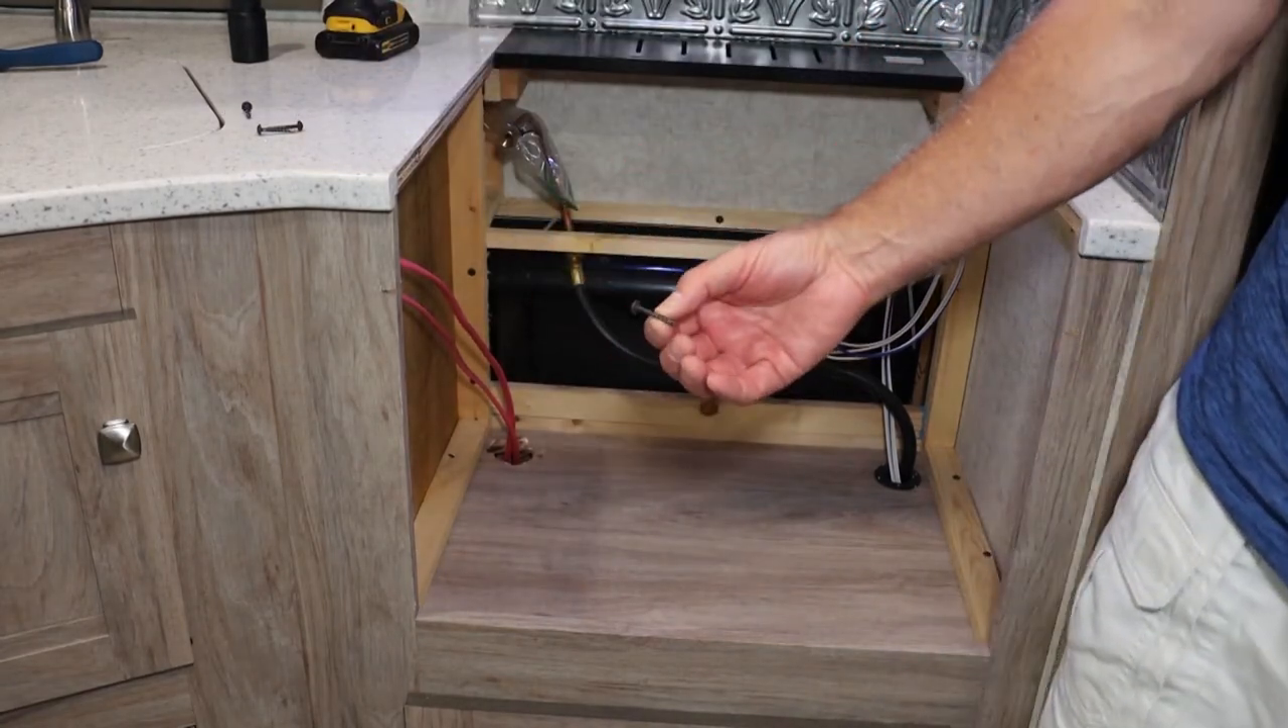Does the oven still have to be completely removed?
No.